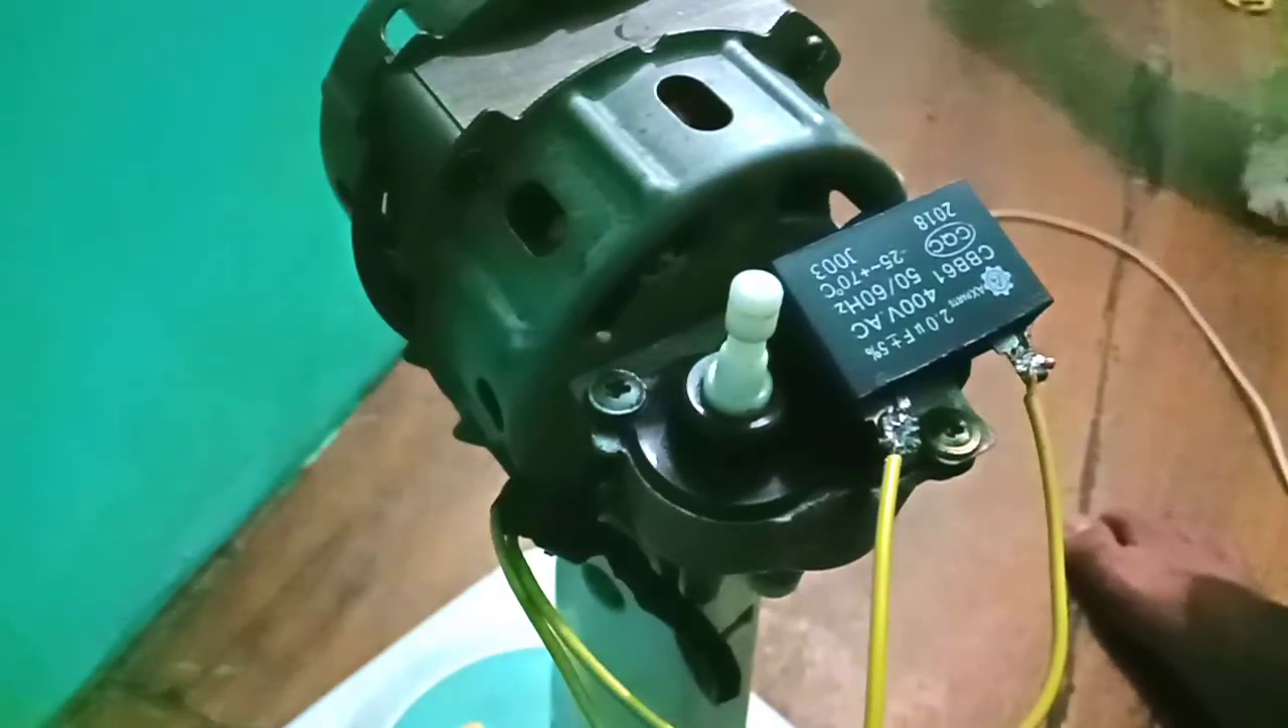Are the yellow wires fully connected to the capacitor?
Yes.